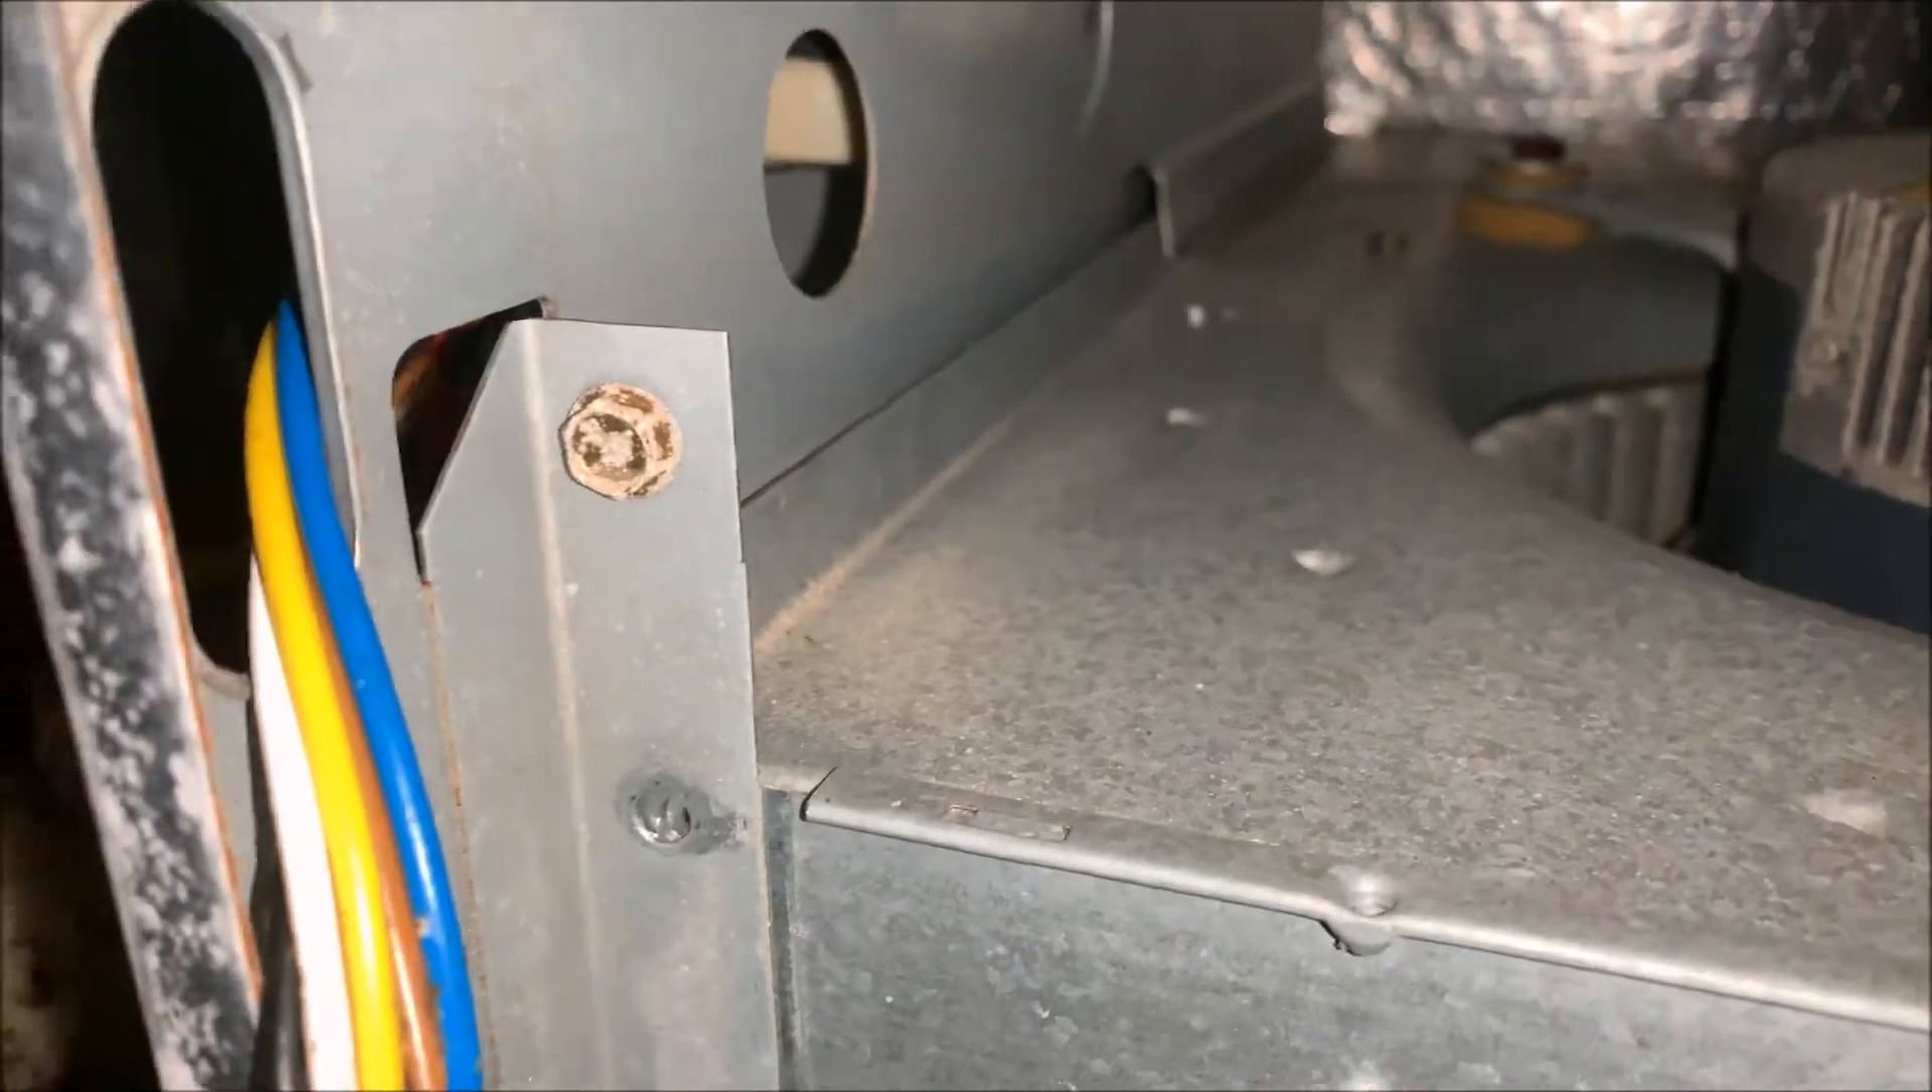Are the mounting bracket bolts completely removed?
No.